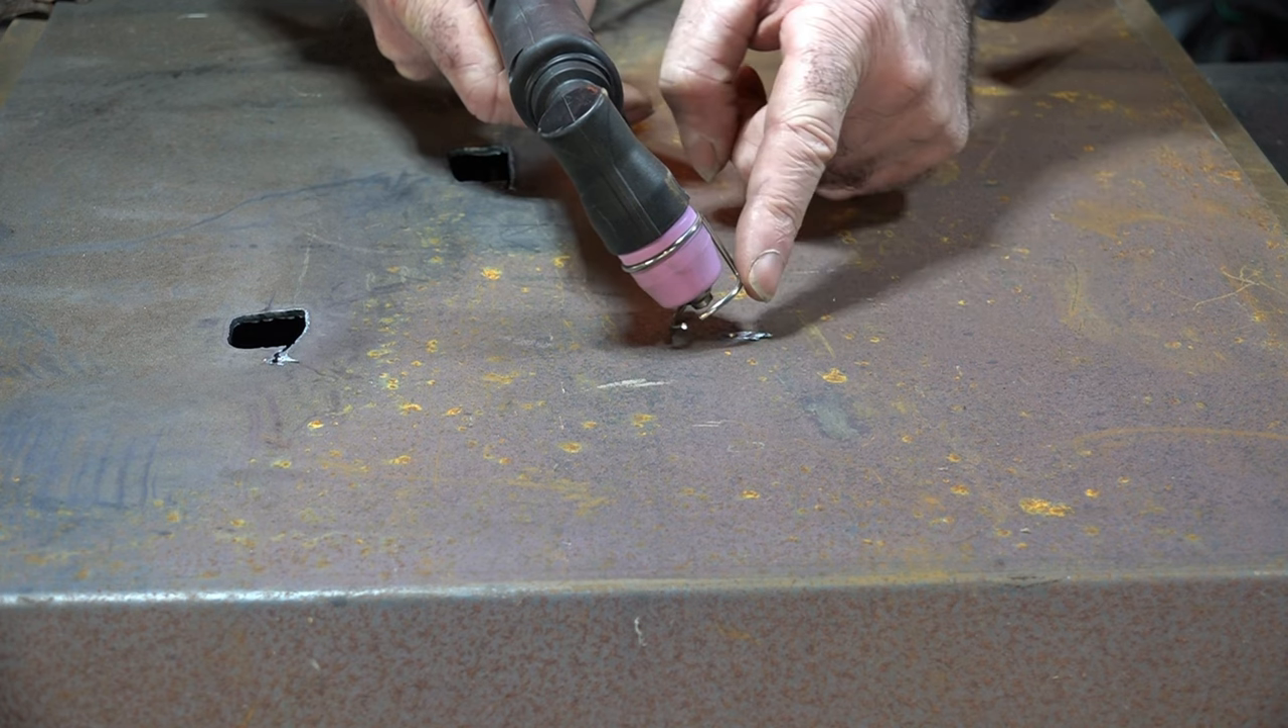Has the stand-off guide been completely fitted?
Yes.